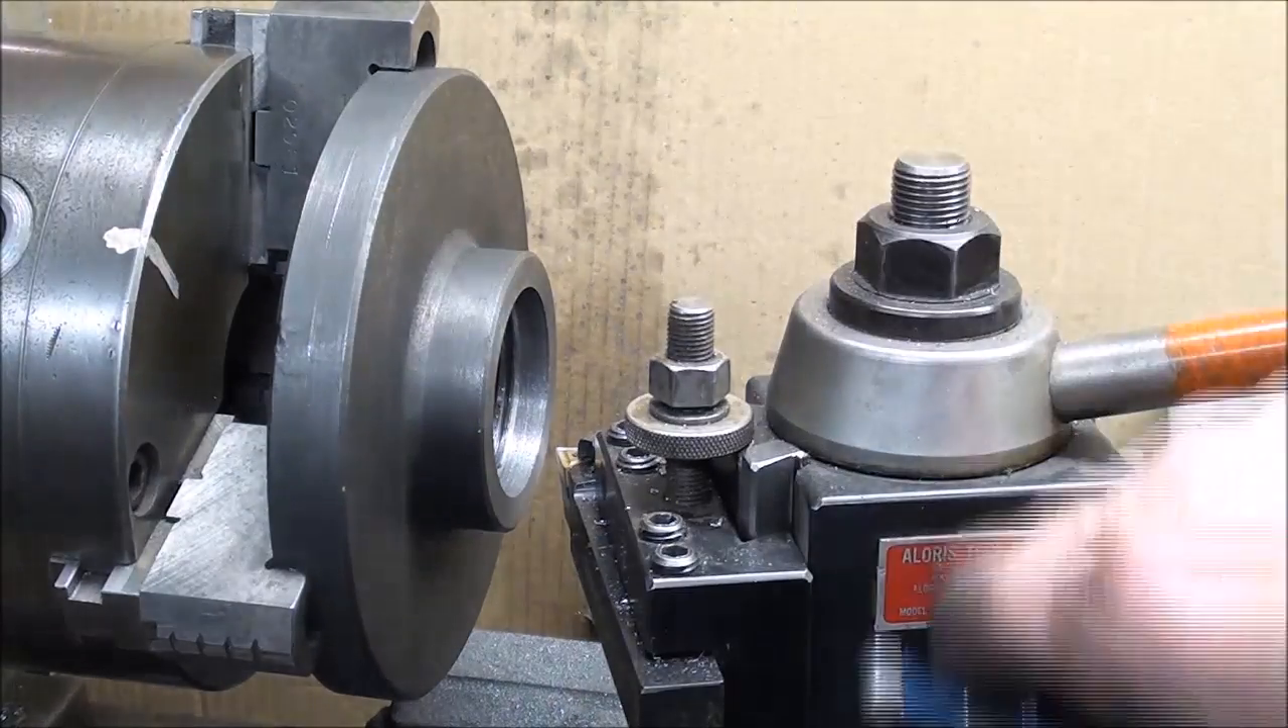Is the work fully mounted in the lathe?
Yes.